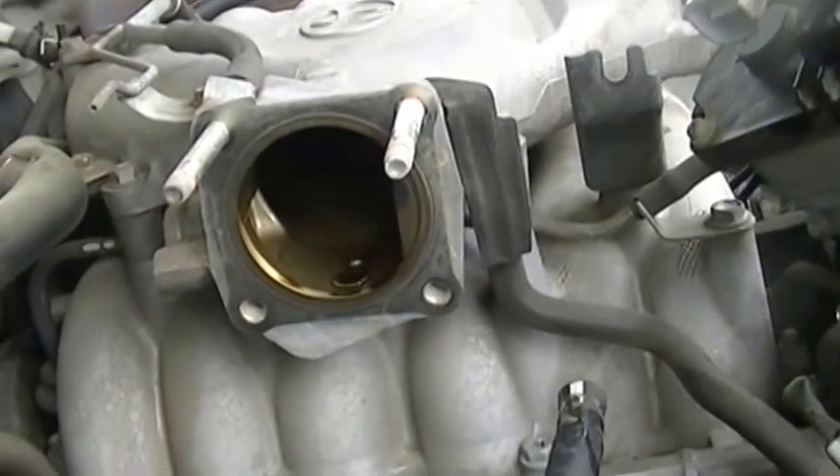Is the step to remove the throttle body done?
Yes.